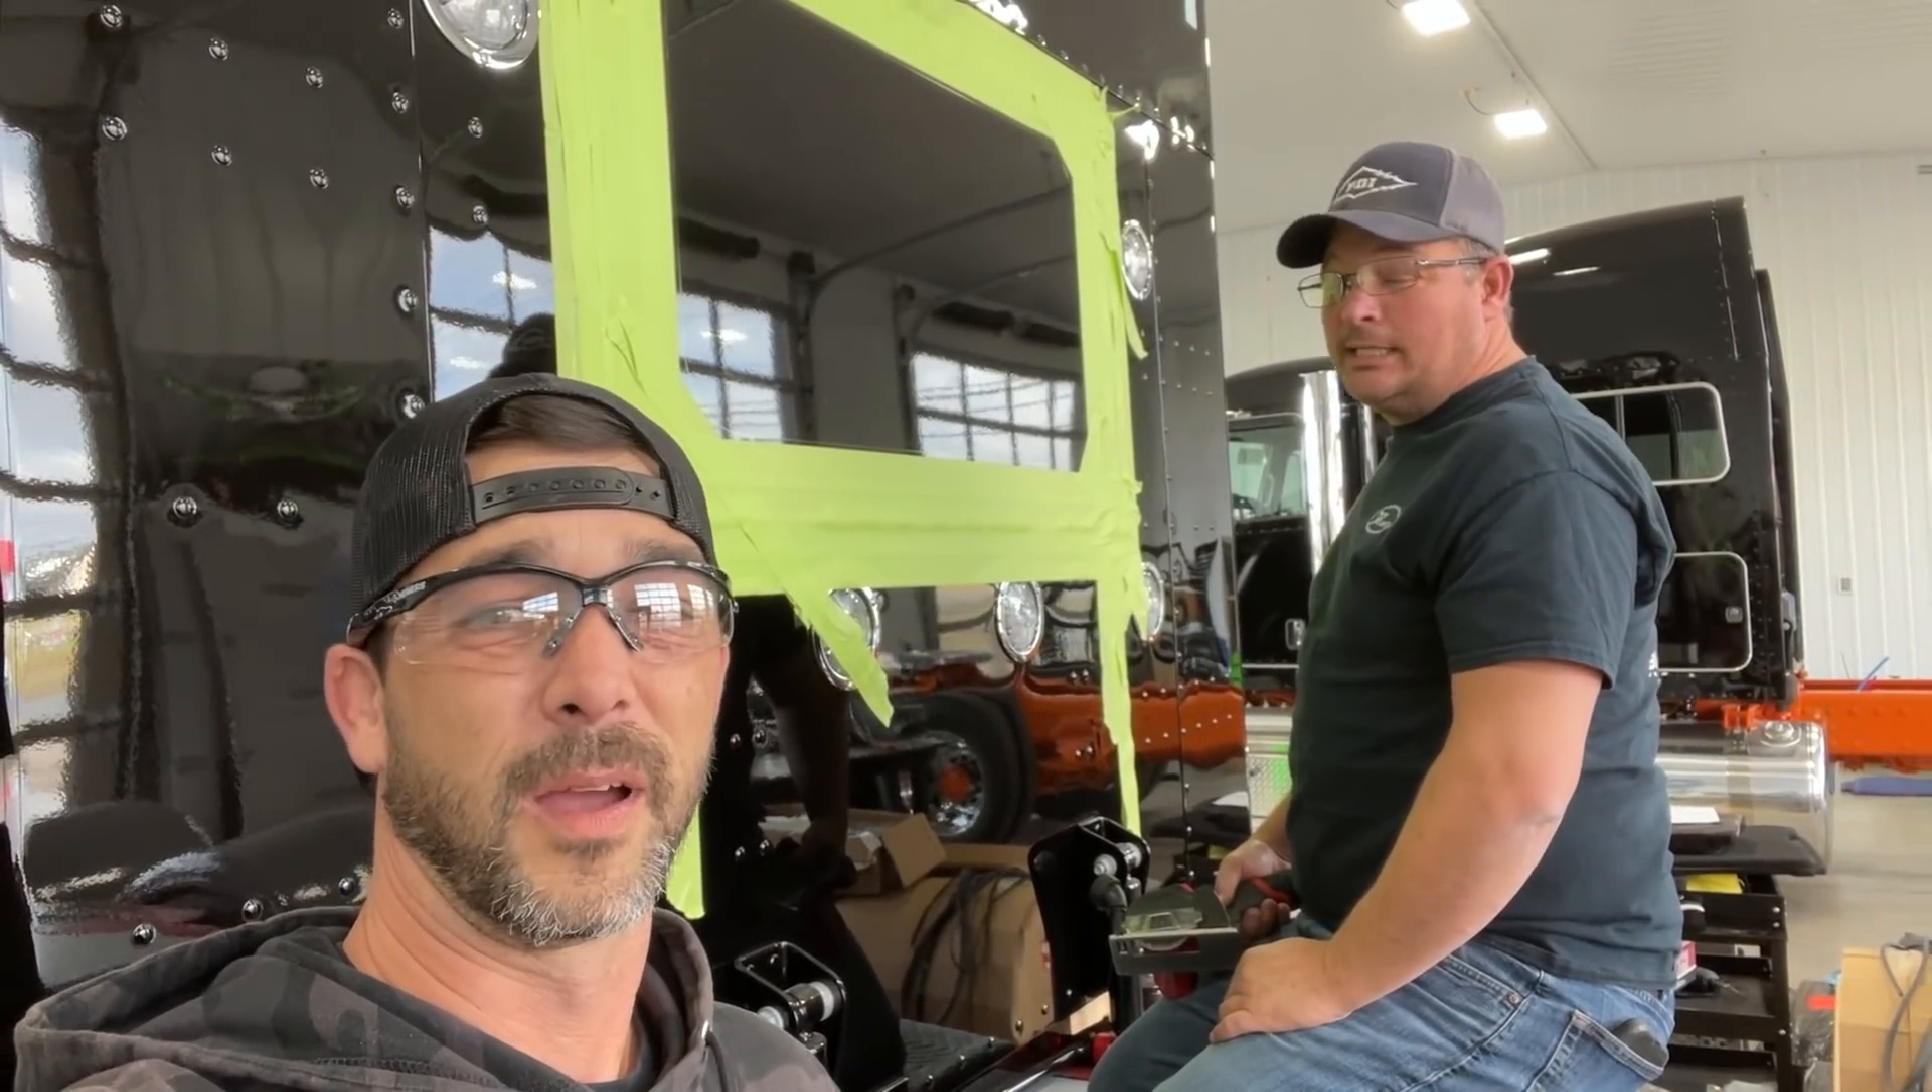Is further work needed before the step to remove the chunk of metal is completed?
Yes.